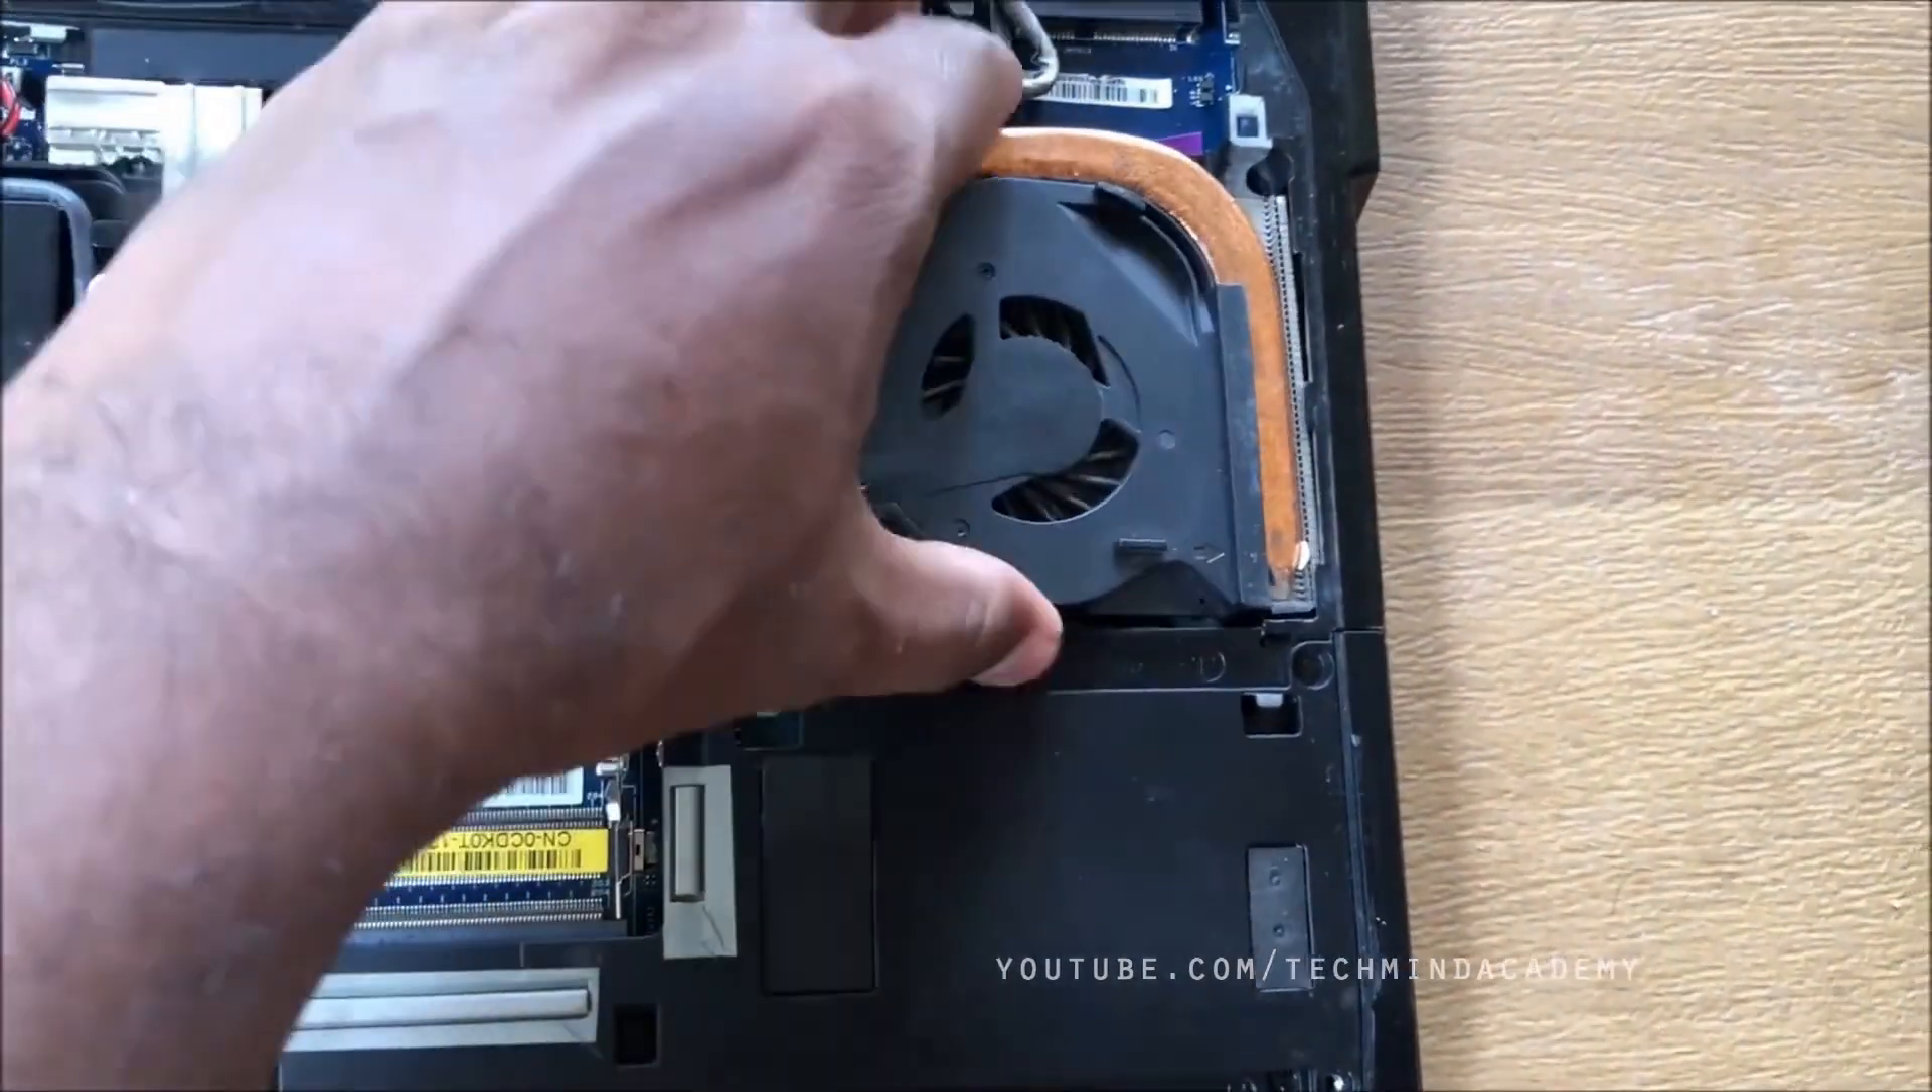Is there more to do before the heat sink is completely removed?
Yes.